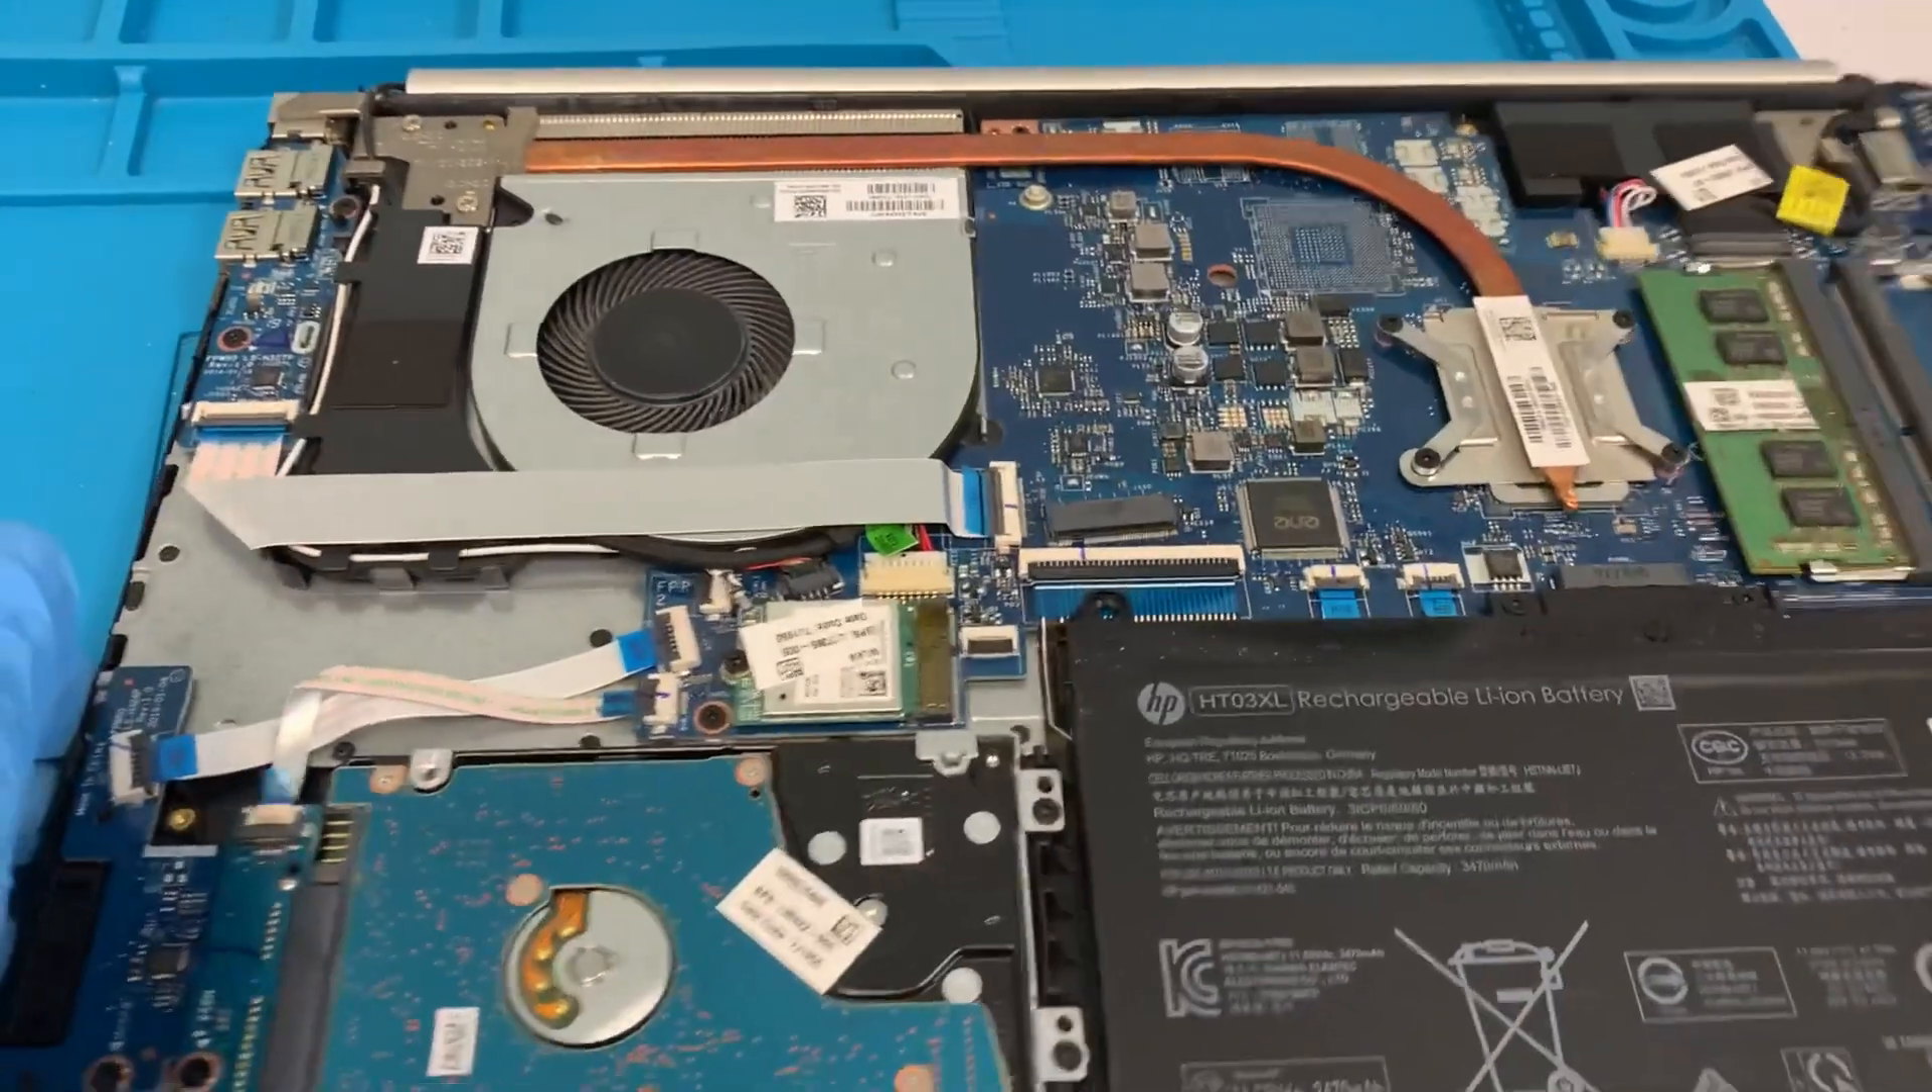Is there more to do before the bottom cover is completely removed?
No.